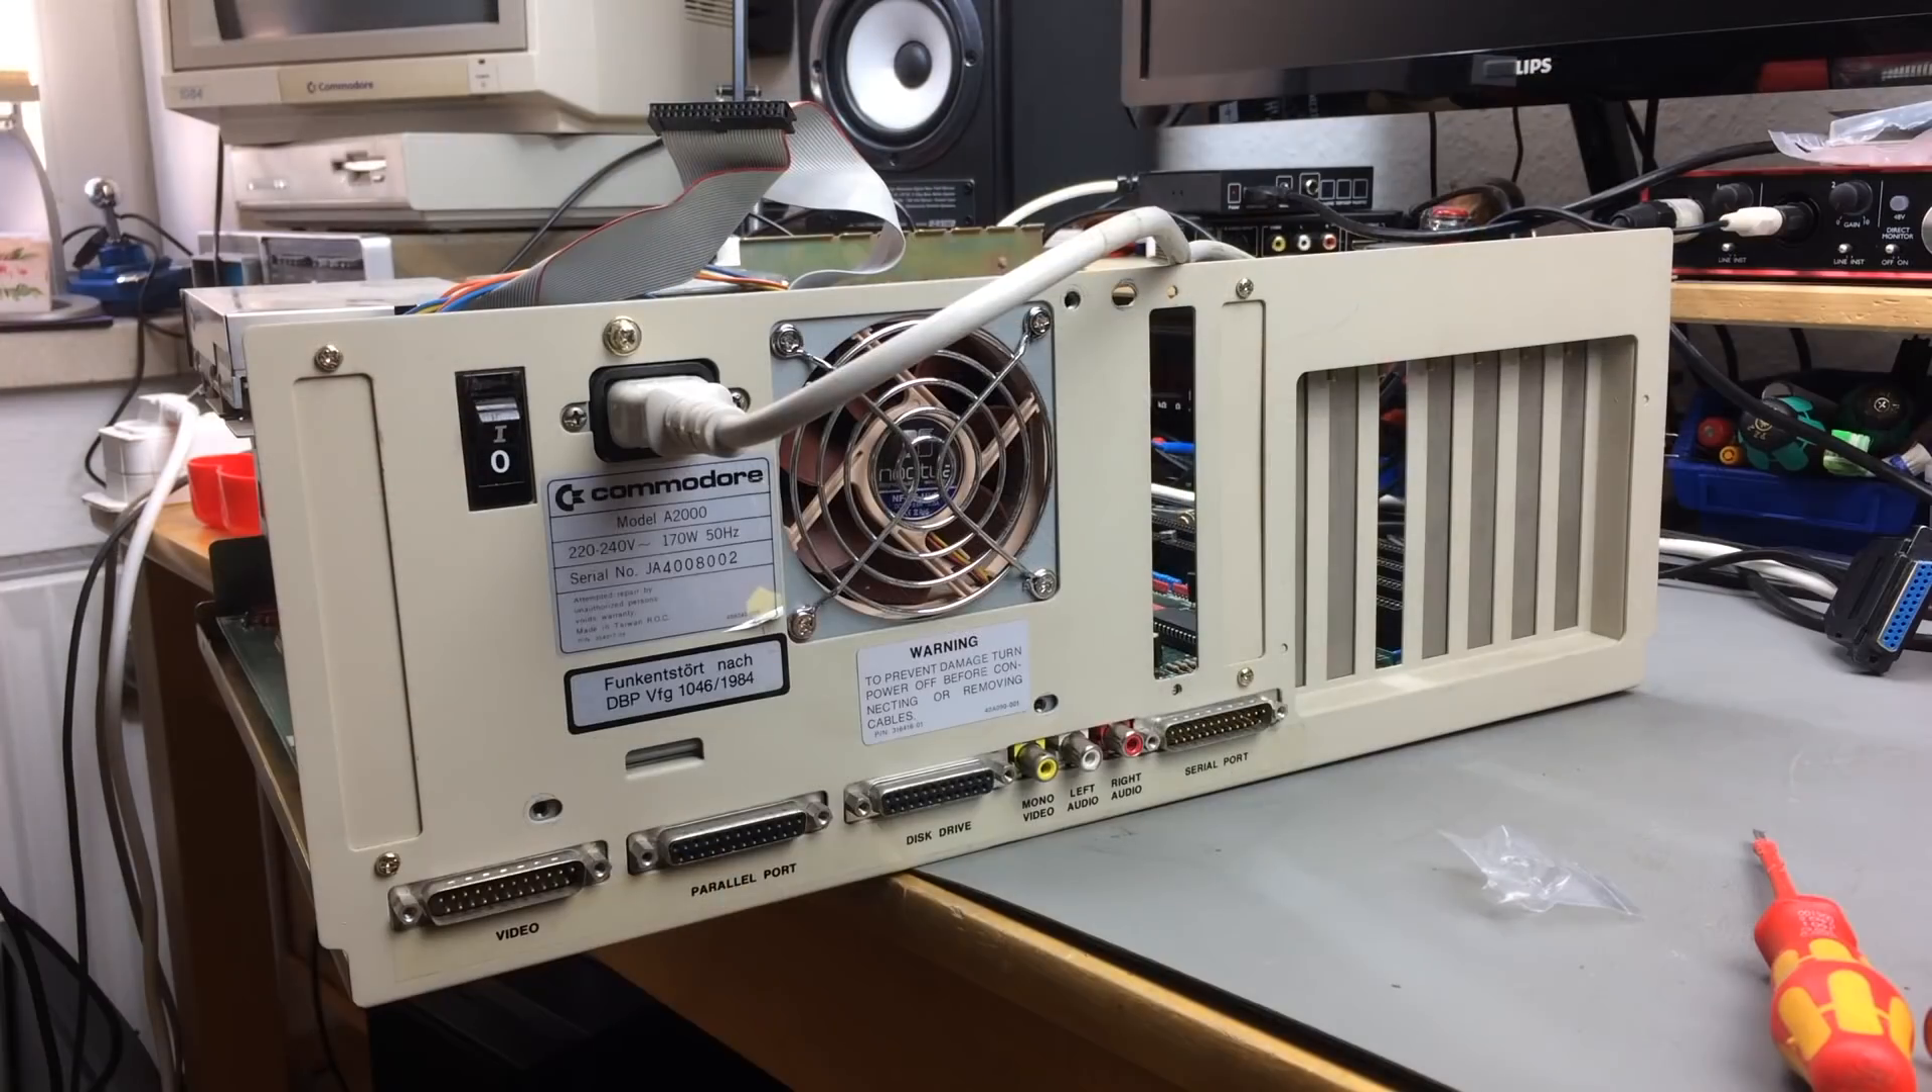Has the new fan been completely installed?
Yes.